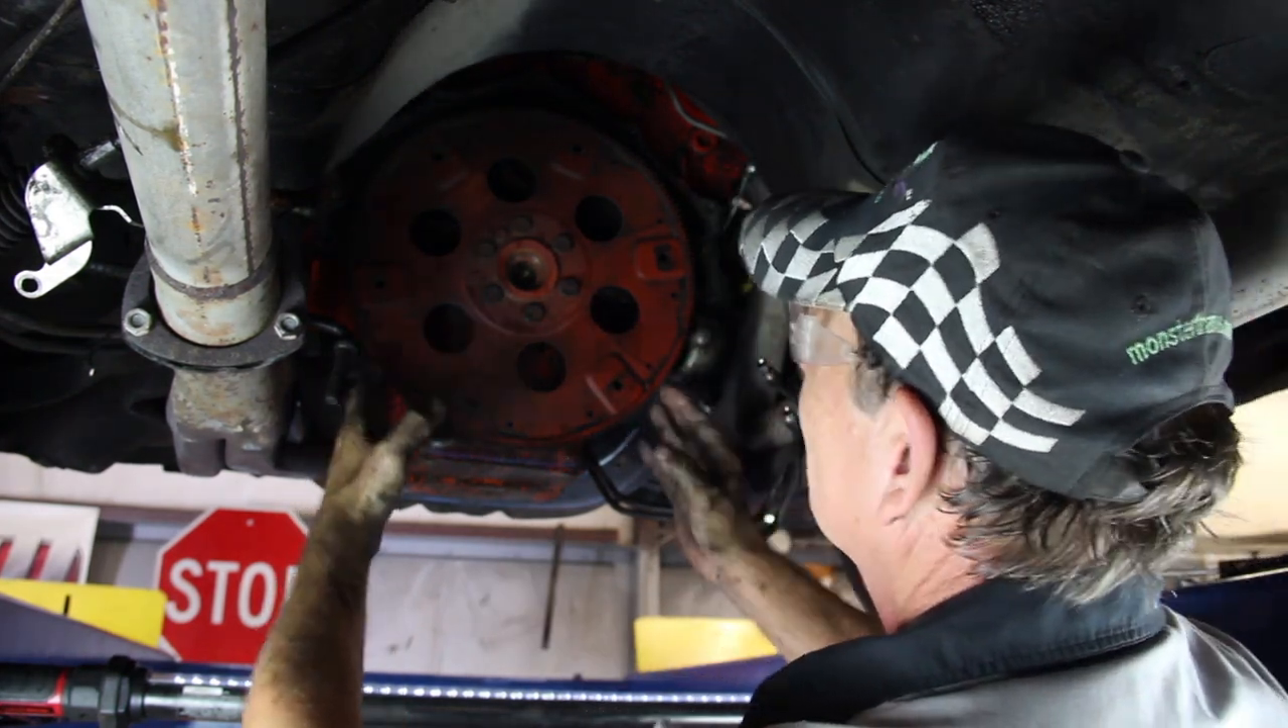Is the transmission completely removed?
Yes.